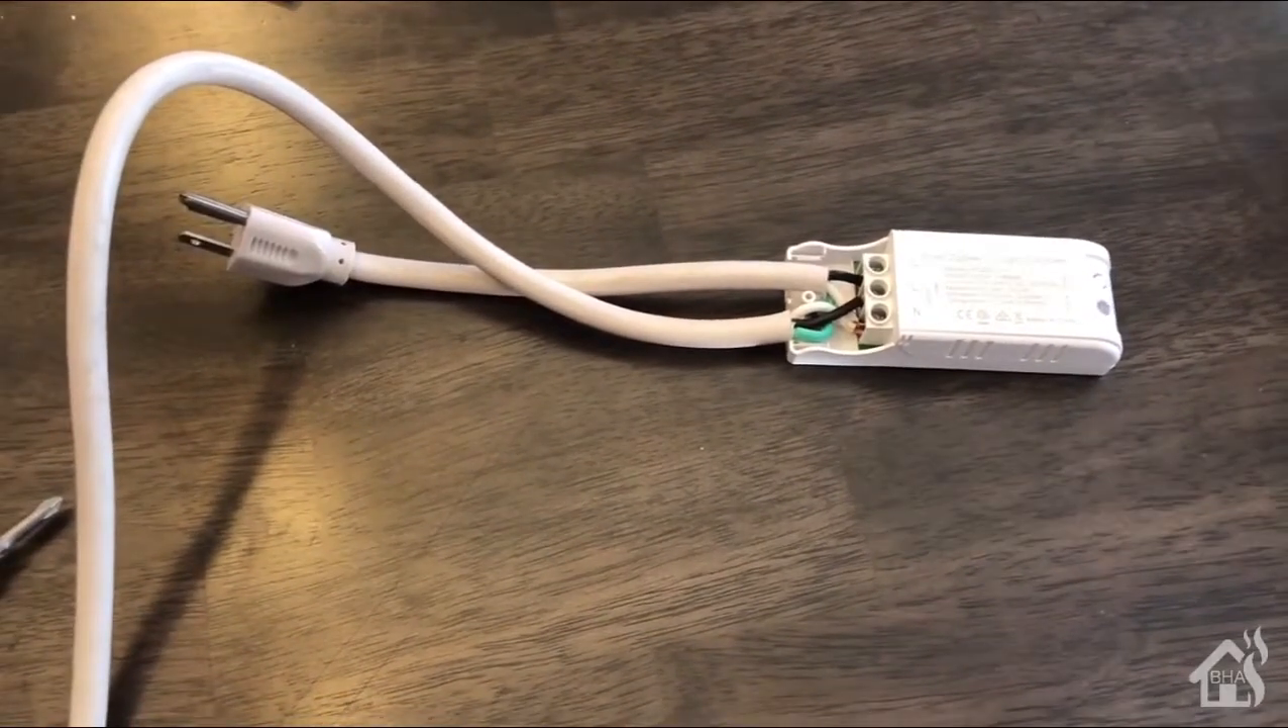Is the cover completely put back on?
No.